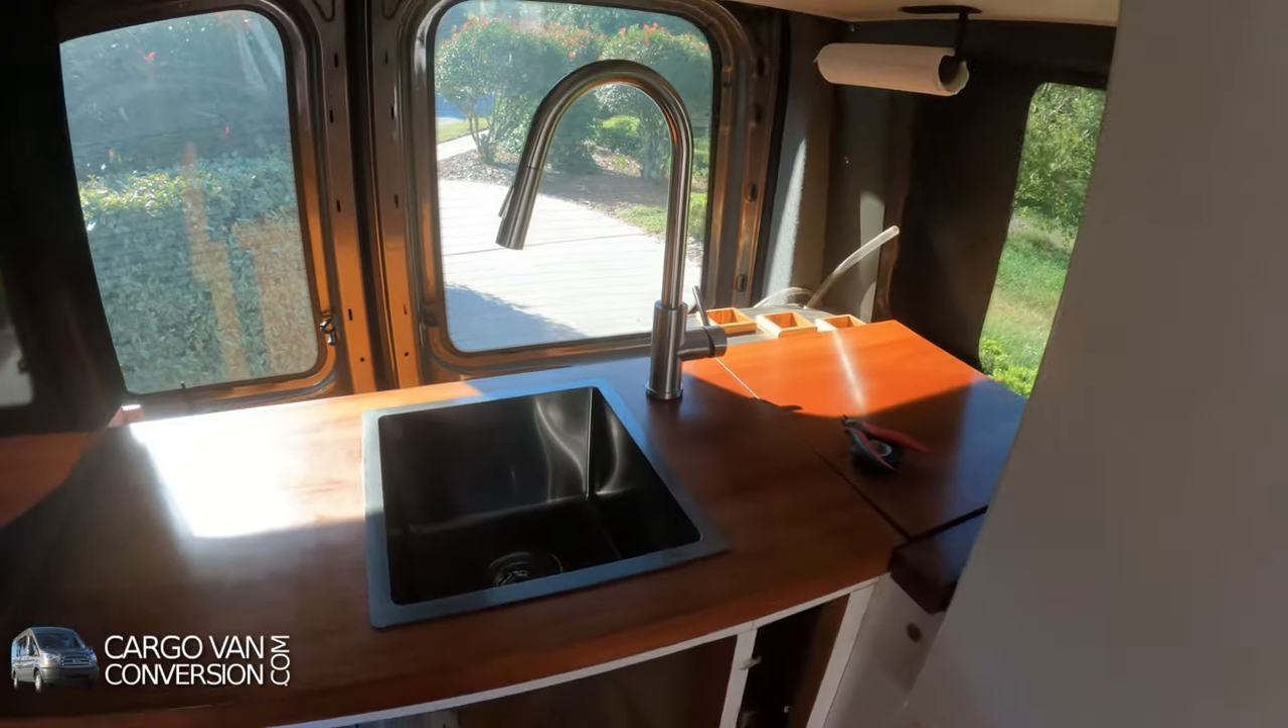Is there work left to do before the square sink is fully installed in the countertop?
No.